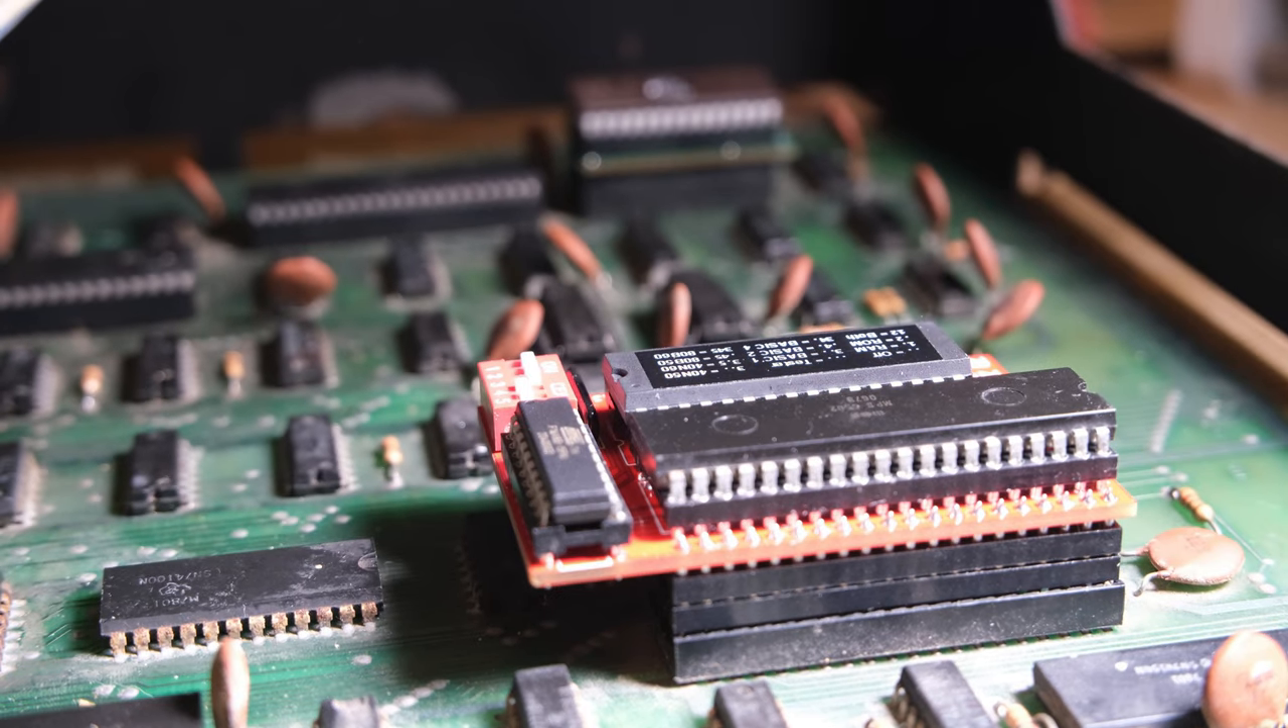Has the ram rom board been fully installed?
Yes.